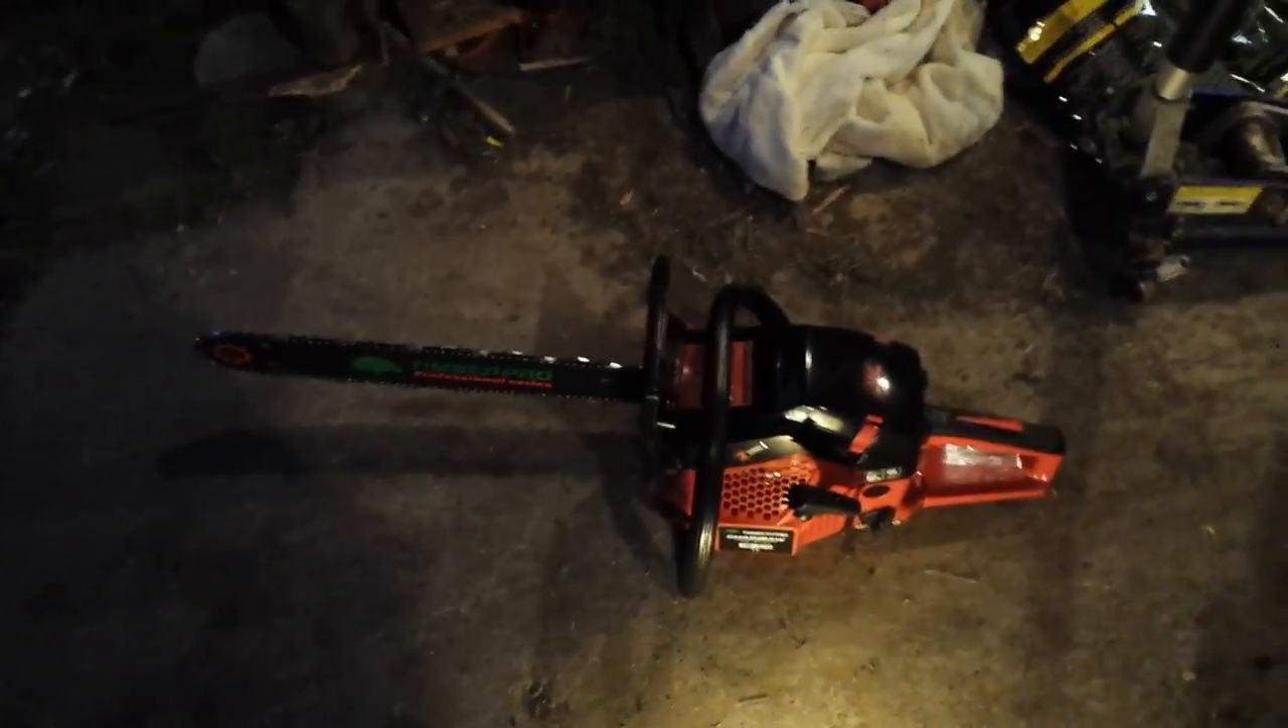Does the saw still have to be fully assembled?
No.